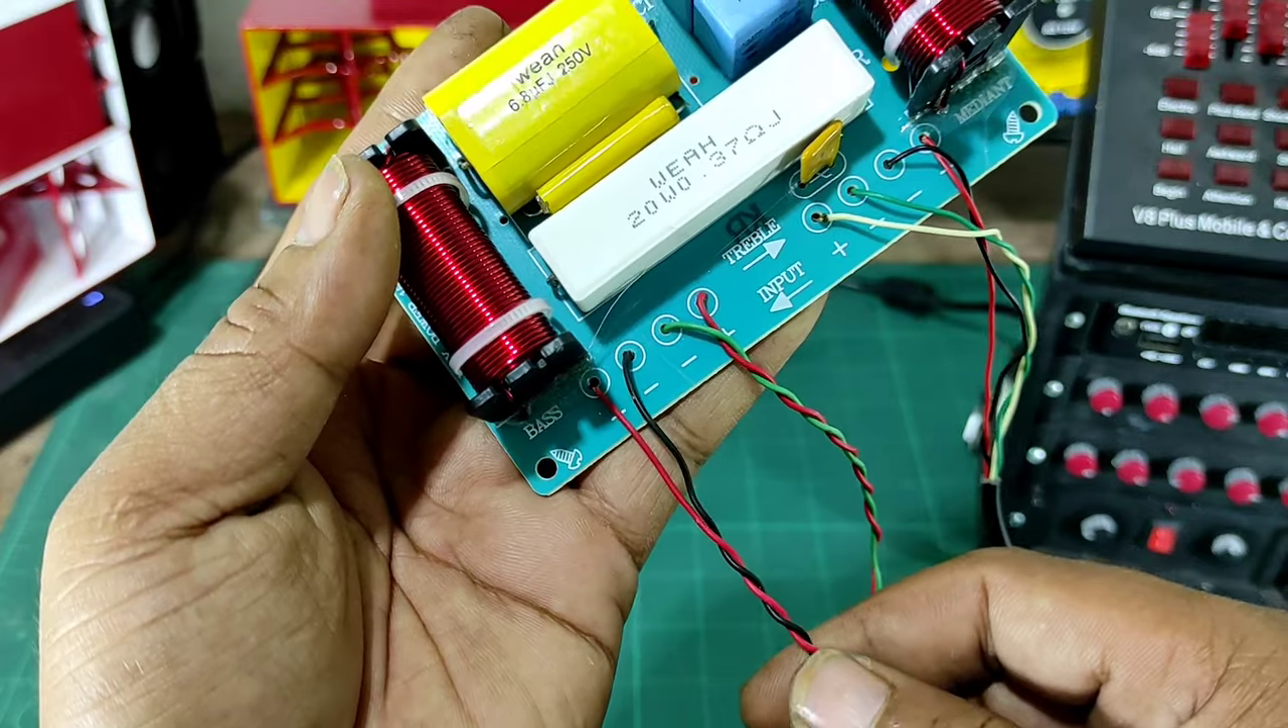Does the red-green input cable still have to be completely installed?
No.